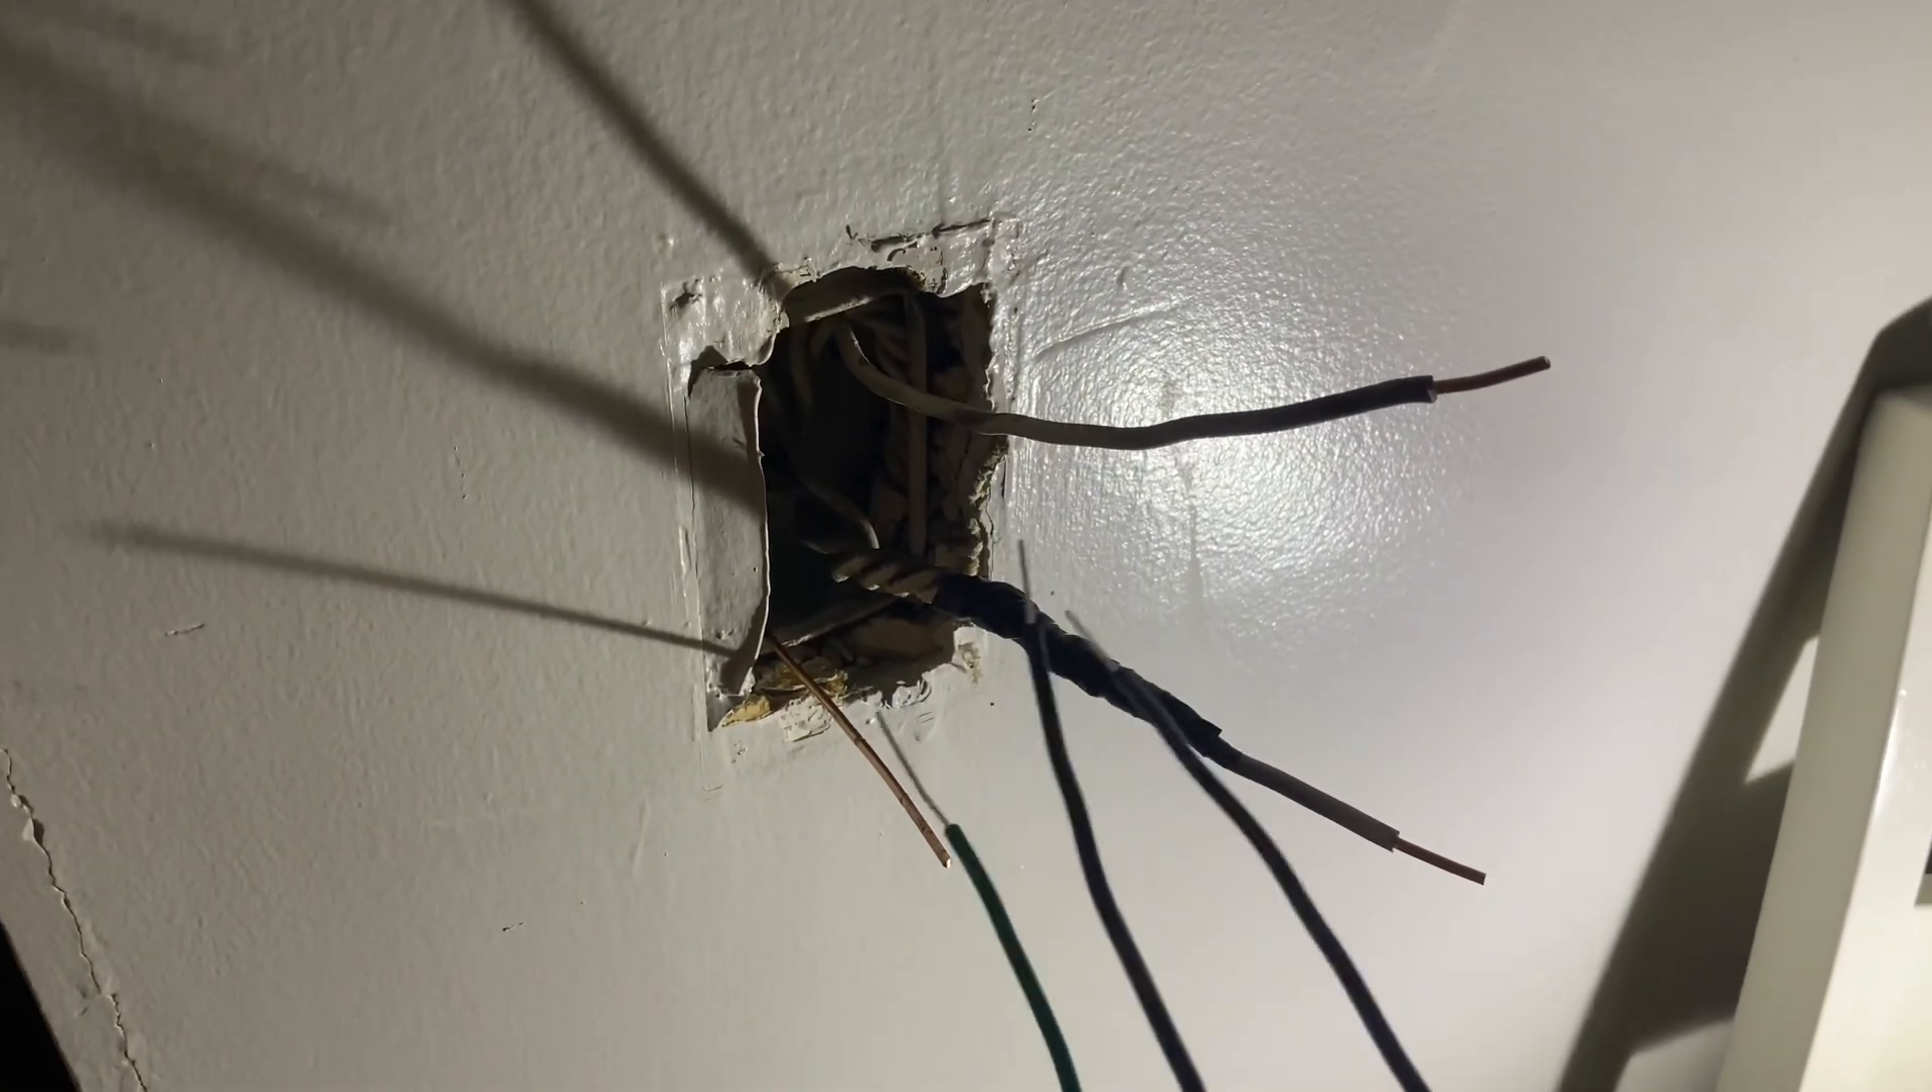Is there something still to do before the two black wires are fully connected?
Yes.